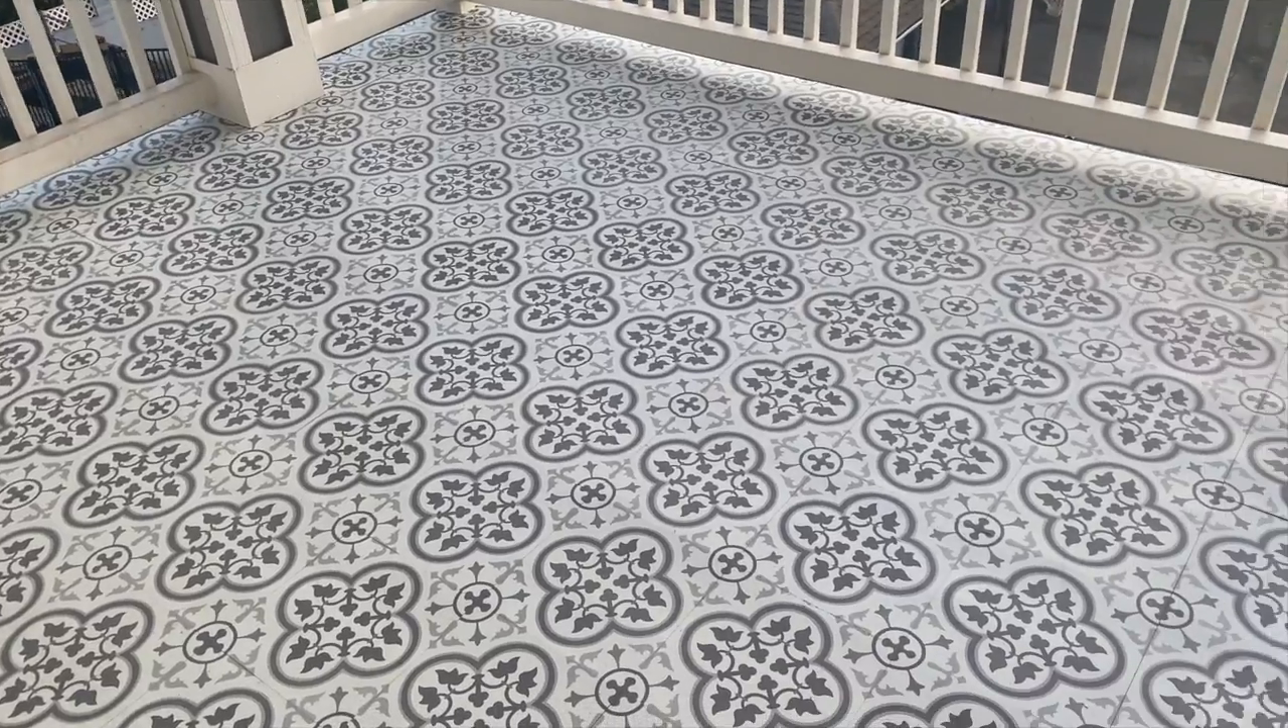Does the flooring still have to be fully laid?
No.